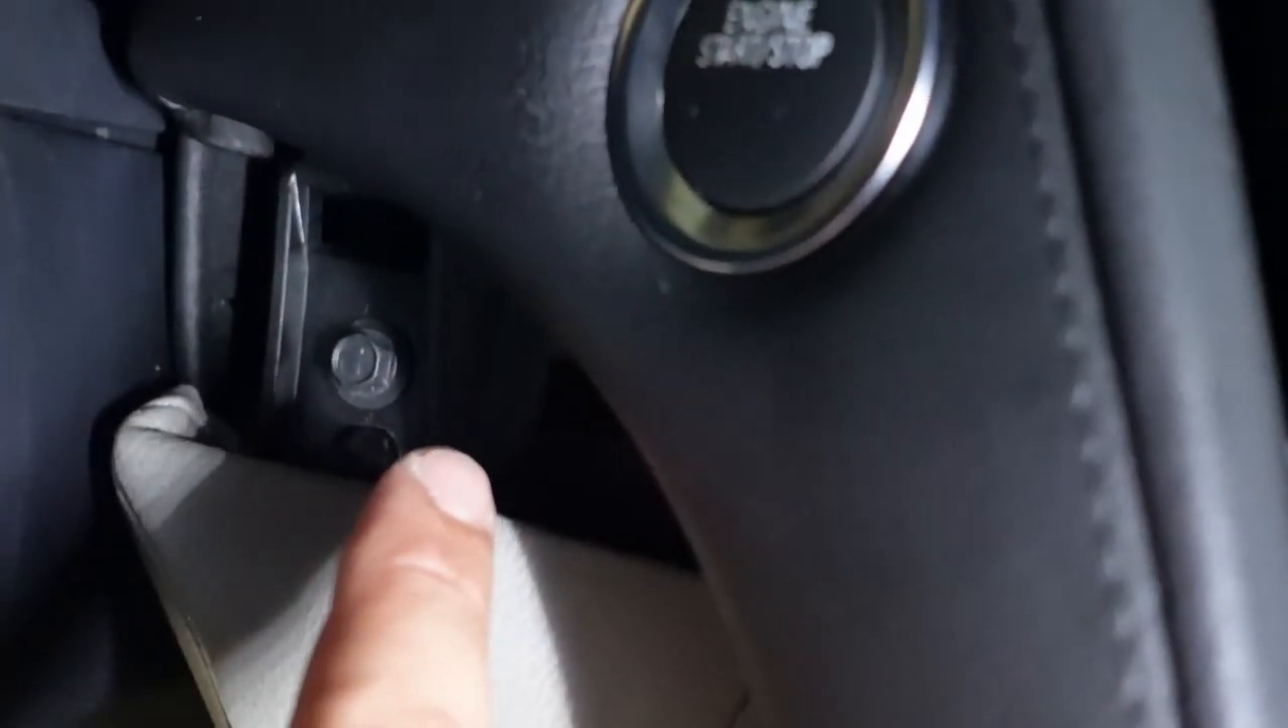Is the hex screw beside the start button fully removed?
No.